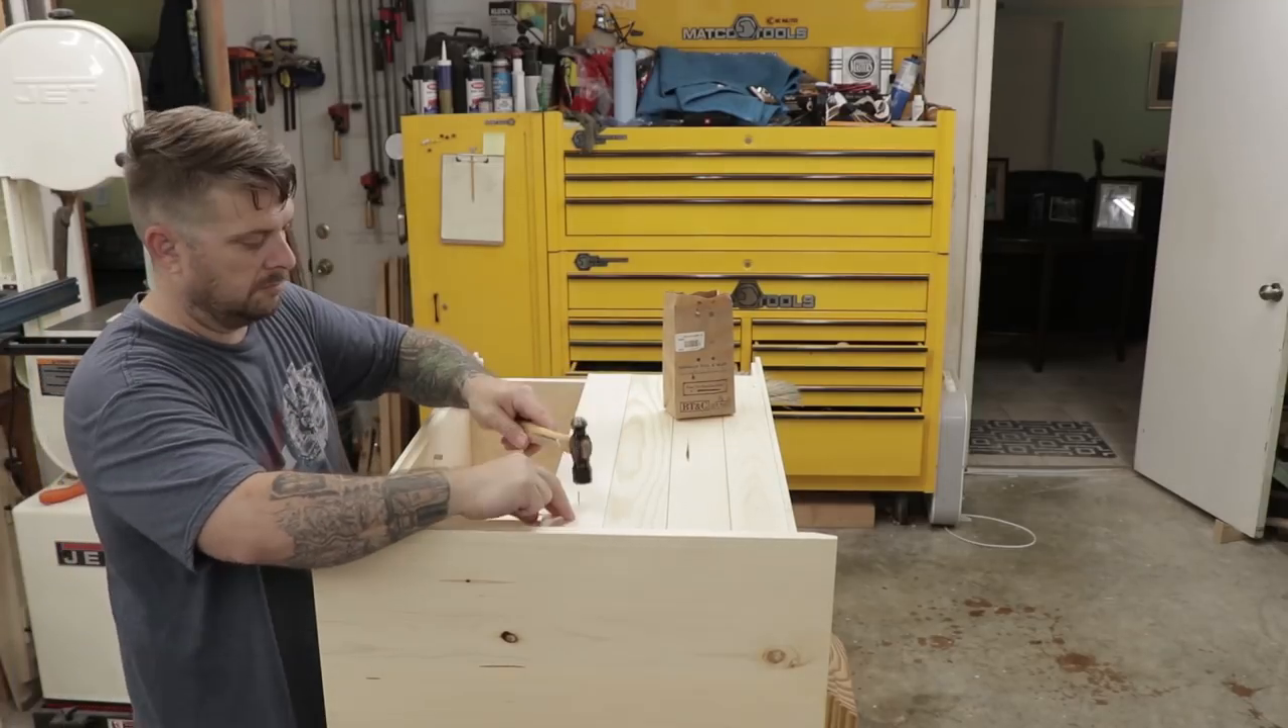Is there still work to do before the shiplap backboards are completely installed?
Yes.